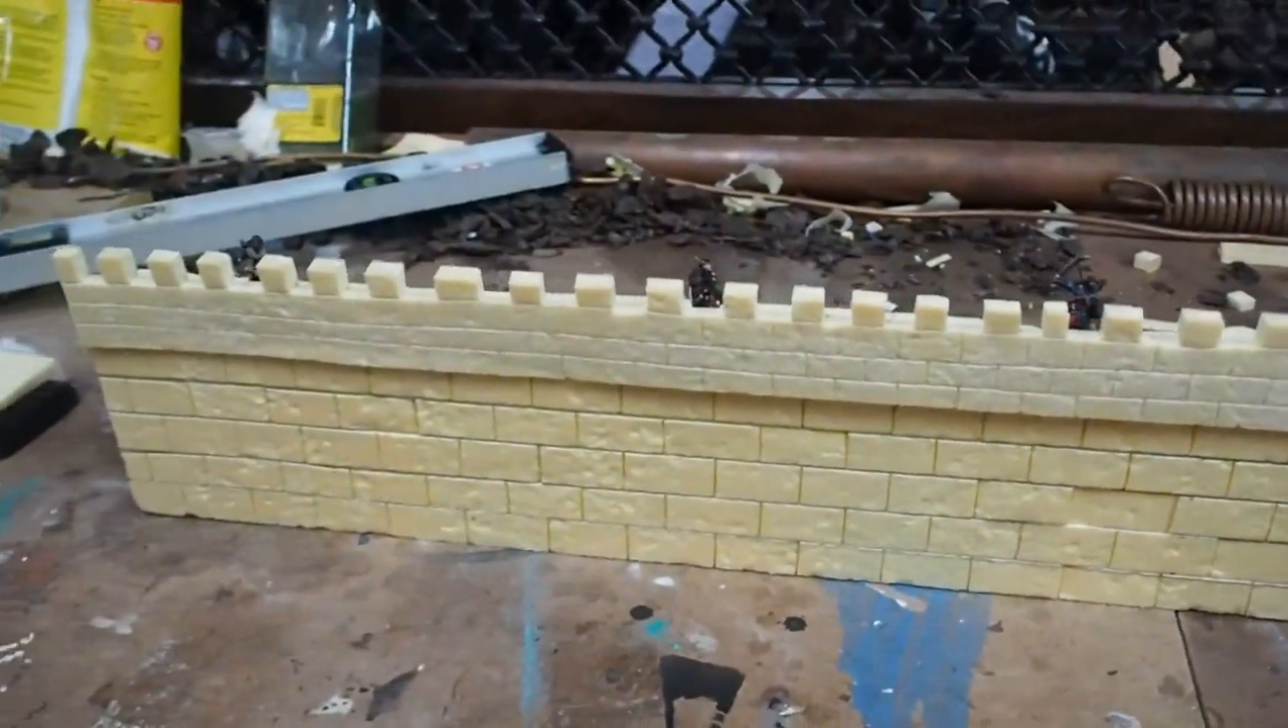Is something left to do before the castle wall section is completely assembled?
No.